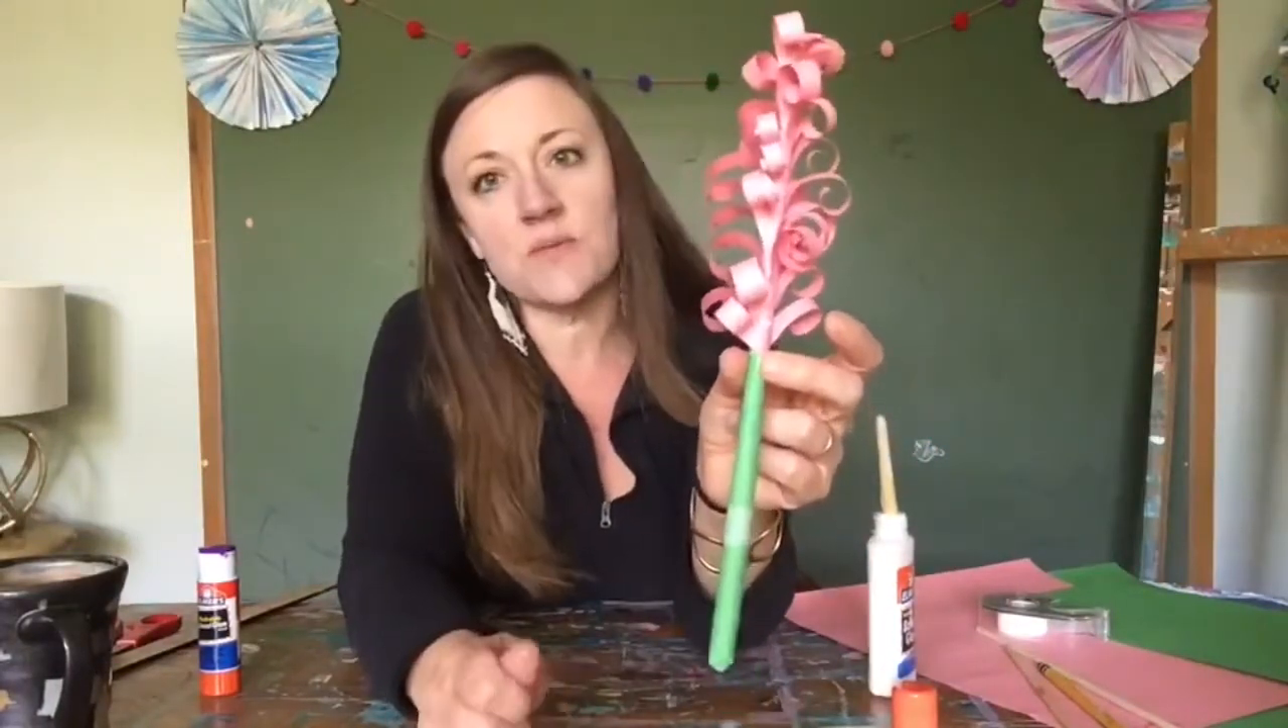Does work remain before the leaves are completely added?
Yes.